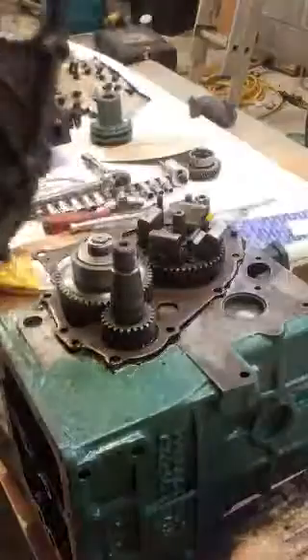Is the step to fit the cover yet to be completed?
Yes.